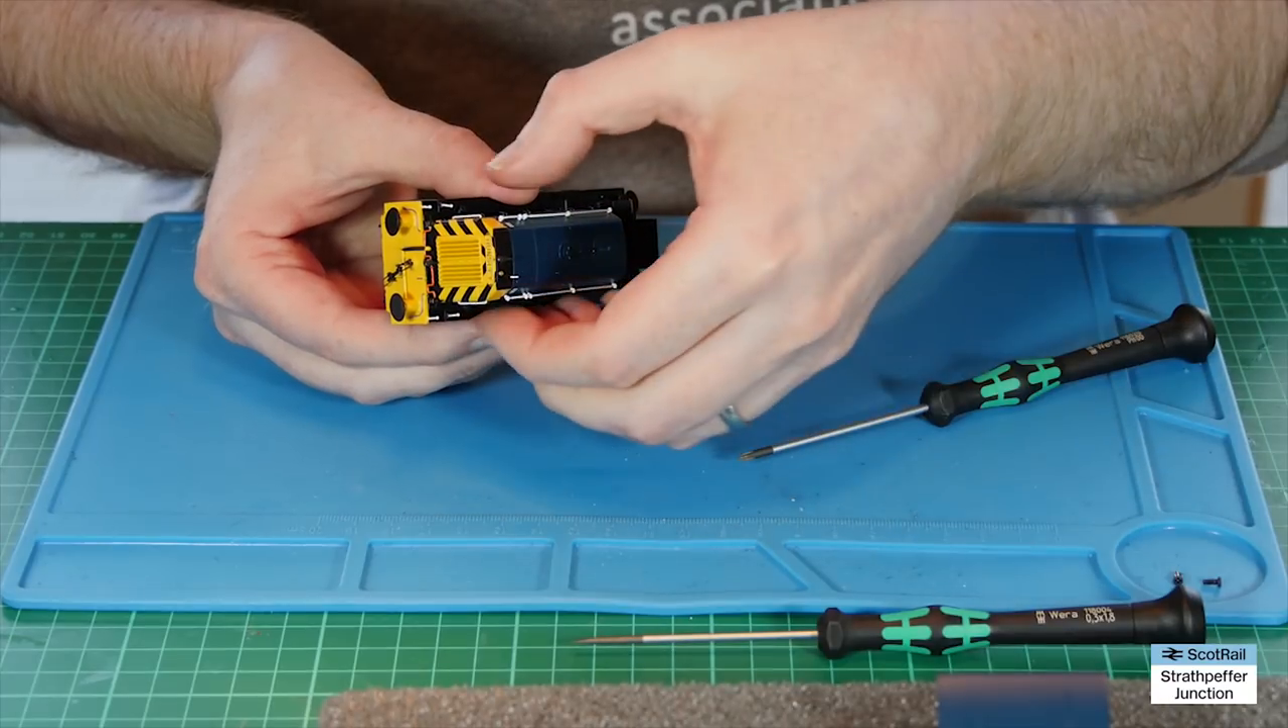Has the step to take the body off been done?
No.